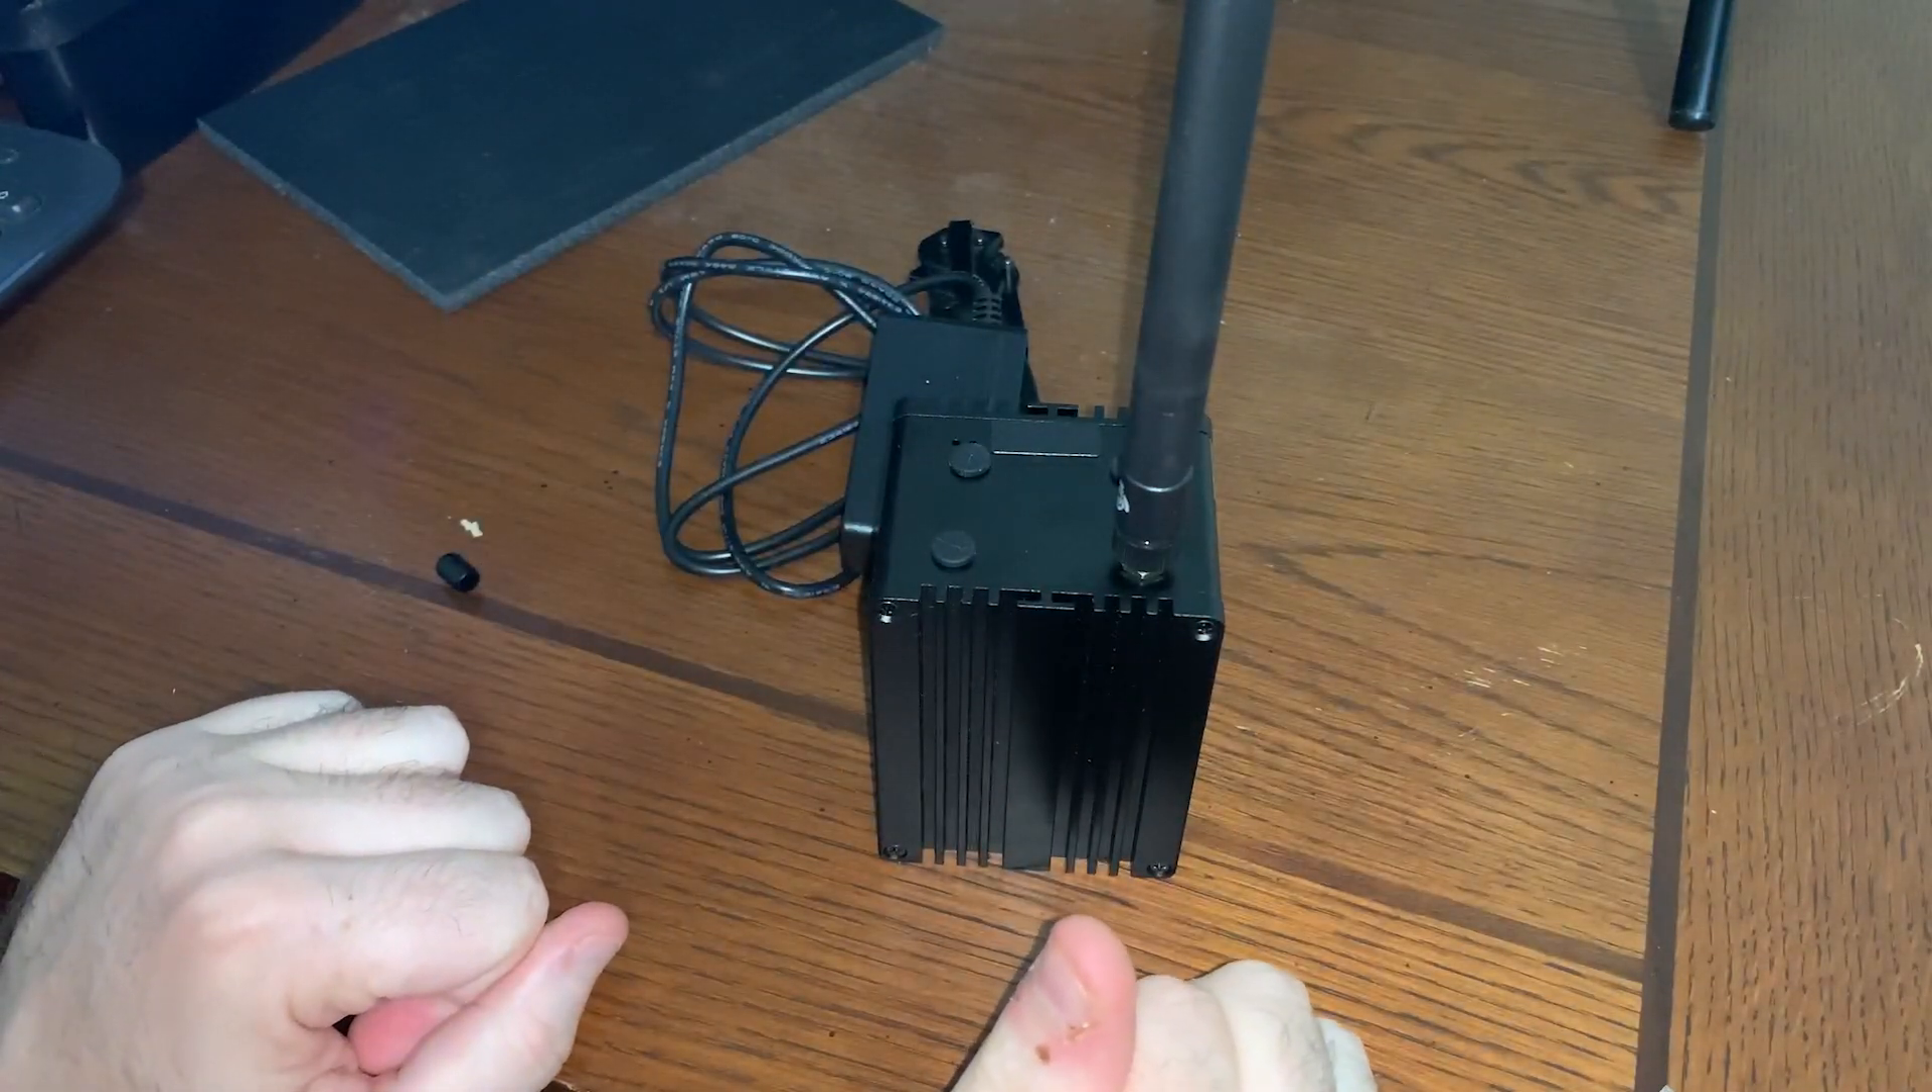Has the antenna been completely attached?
Yes.